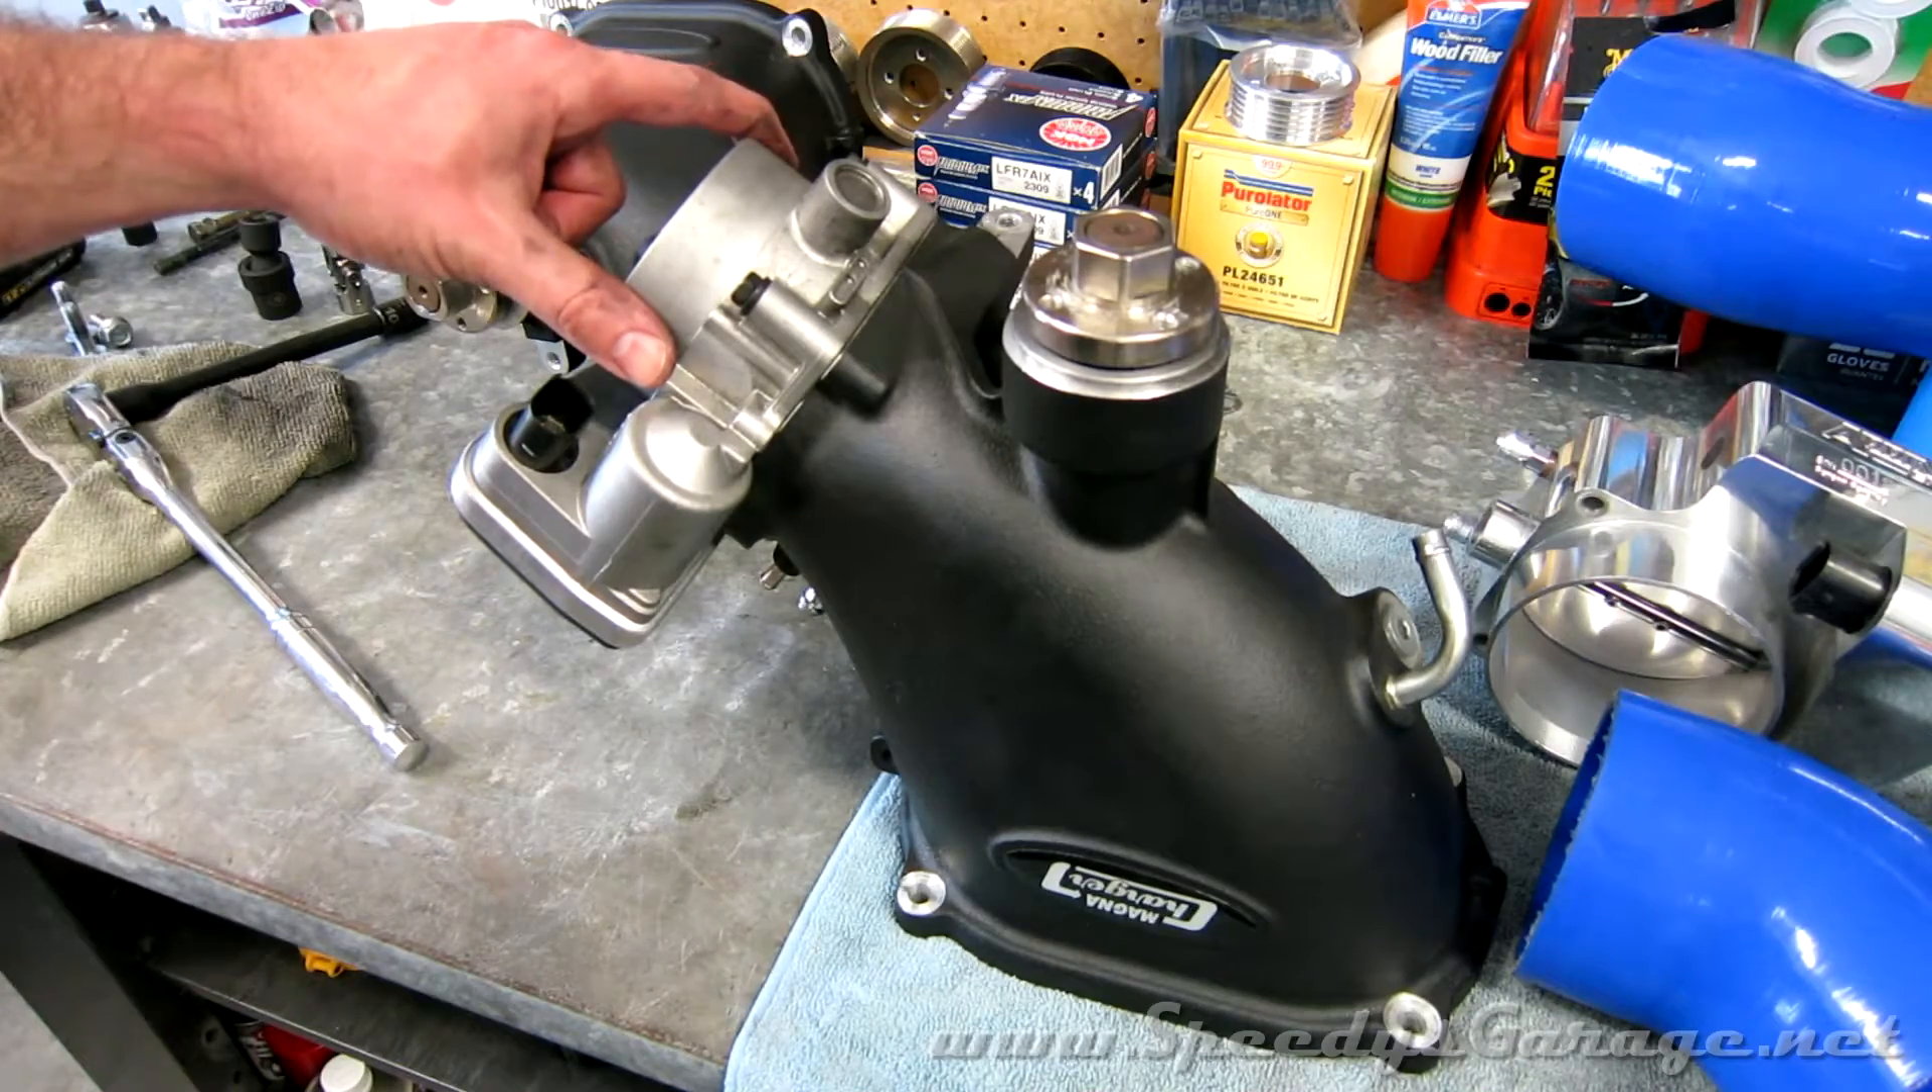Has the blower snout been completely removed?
Yes.